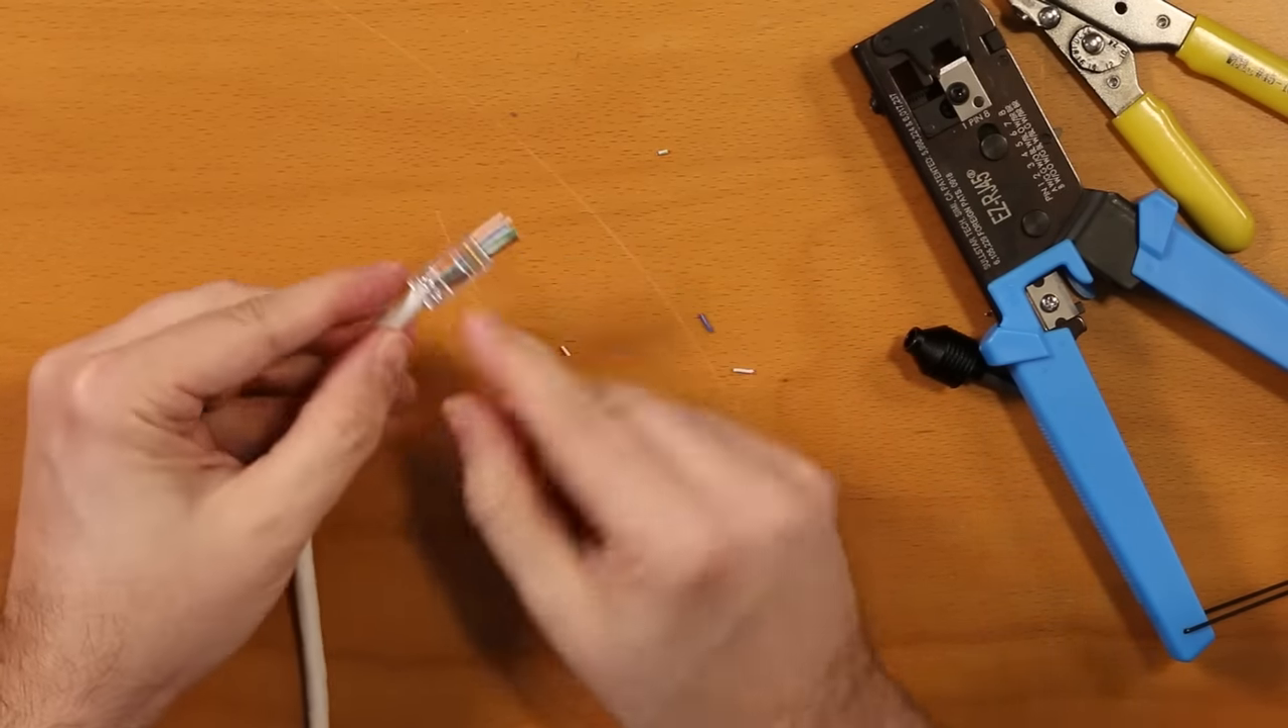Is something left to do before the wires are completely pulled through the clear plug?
No.